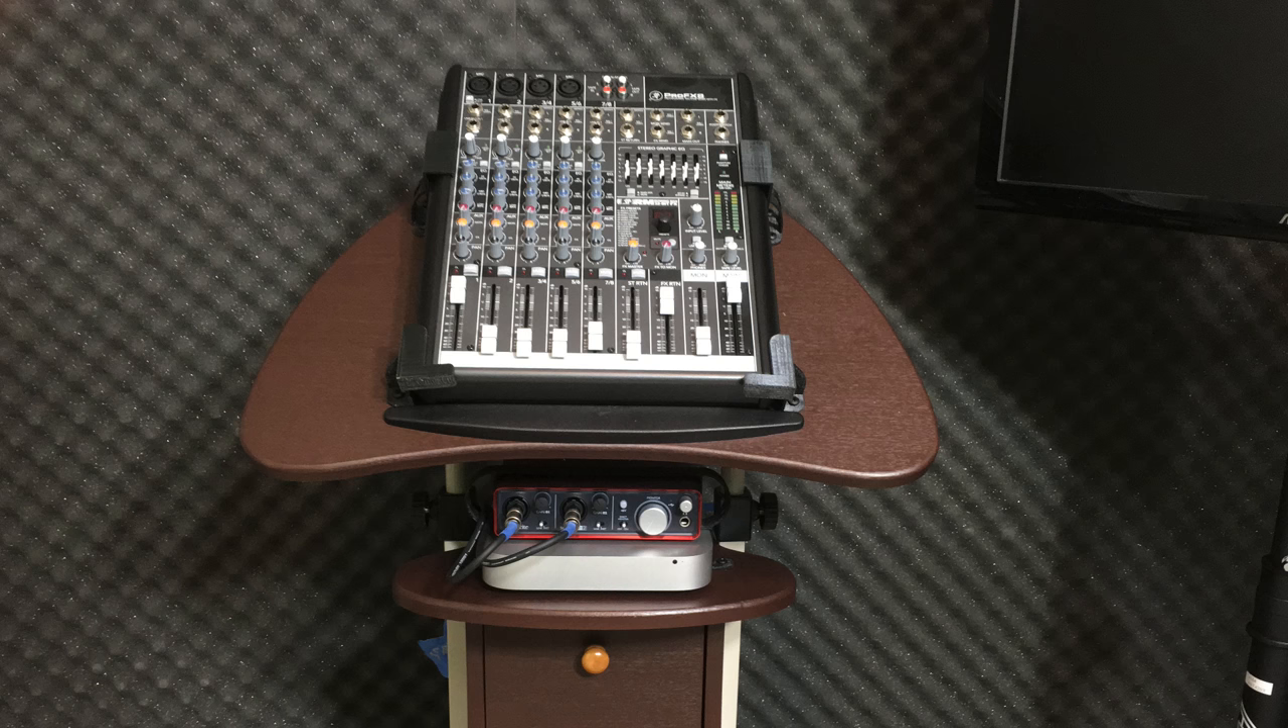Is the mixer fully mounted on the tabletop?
Yes.